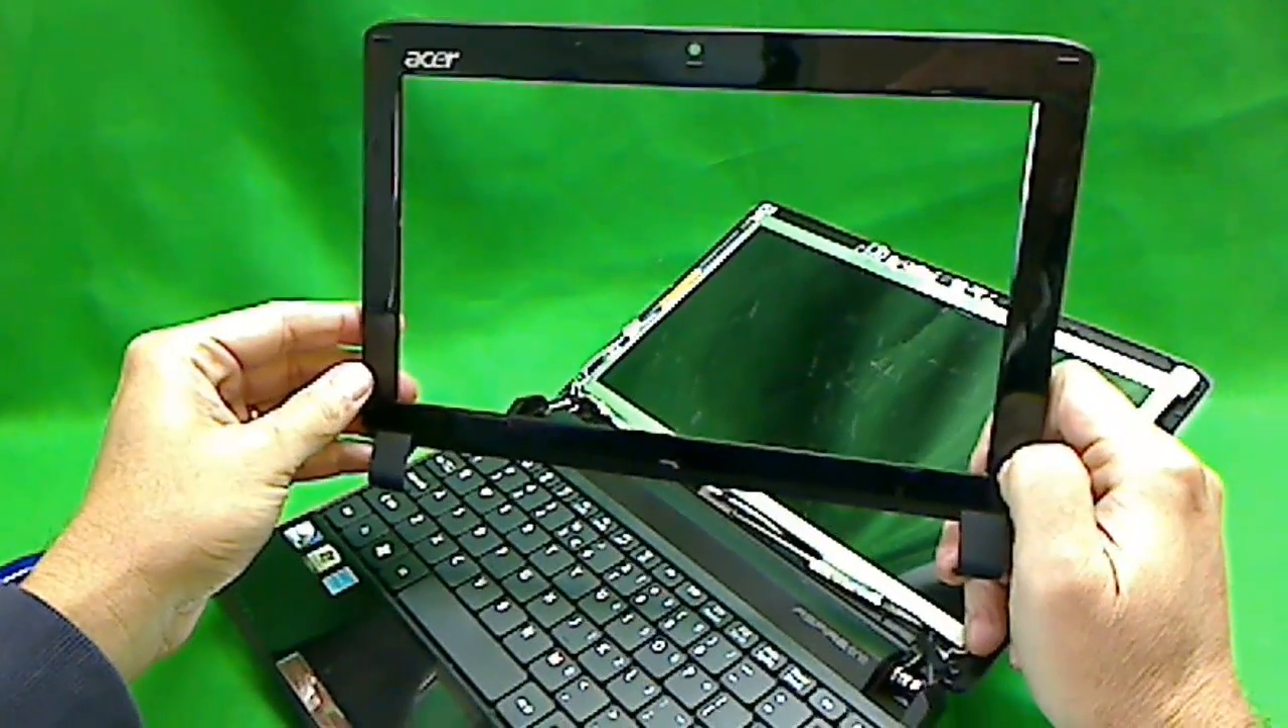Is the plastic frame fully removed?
Yes.